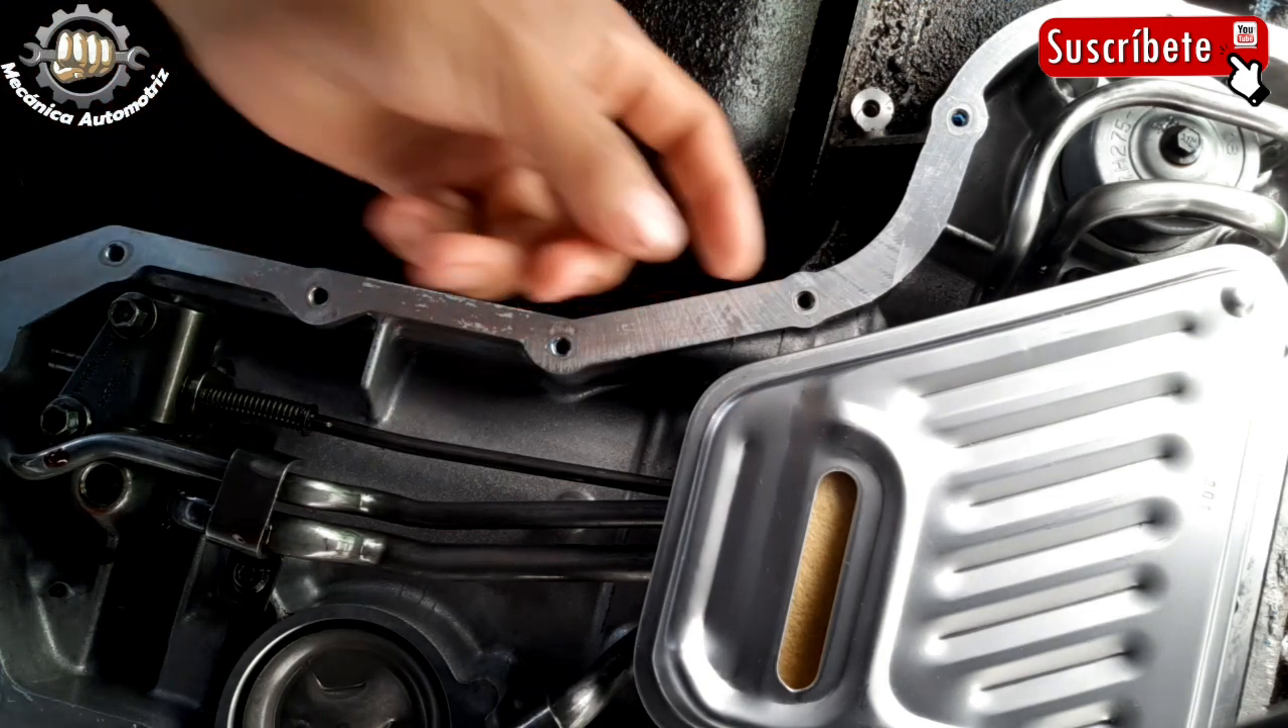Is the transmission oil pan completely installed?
No.